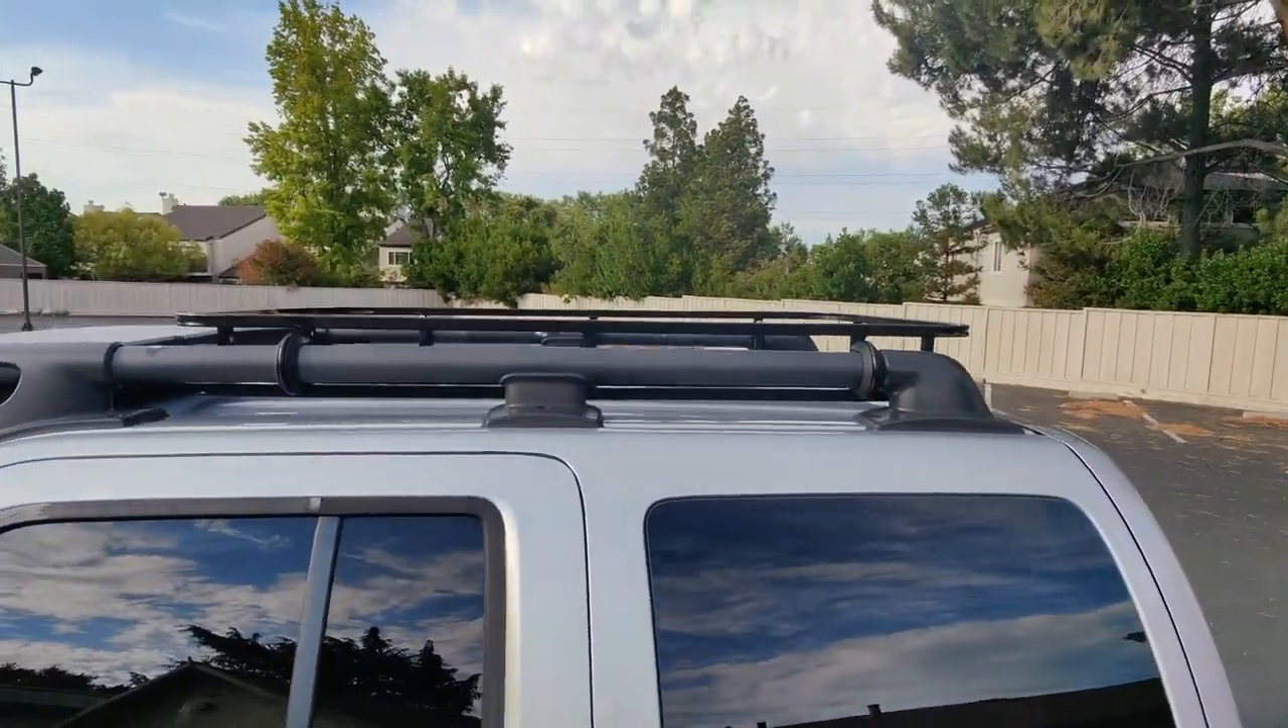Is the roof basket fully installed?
Yes.